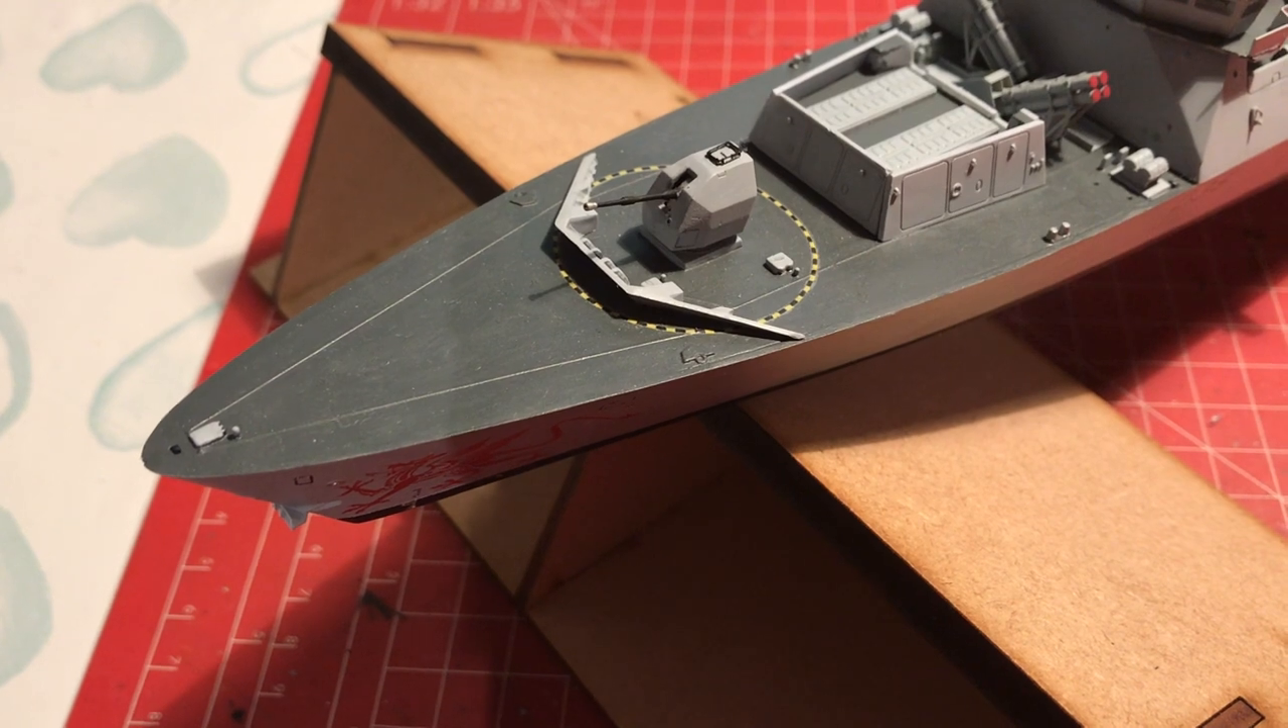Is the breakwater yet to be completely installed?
No.